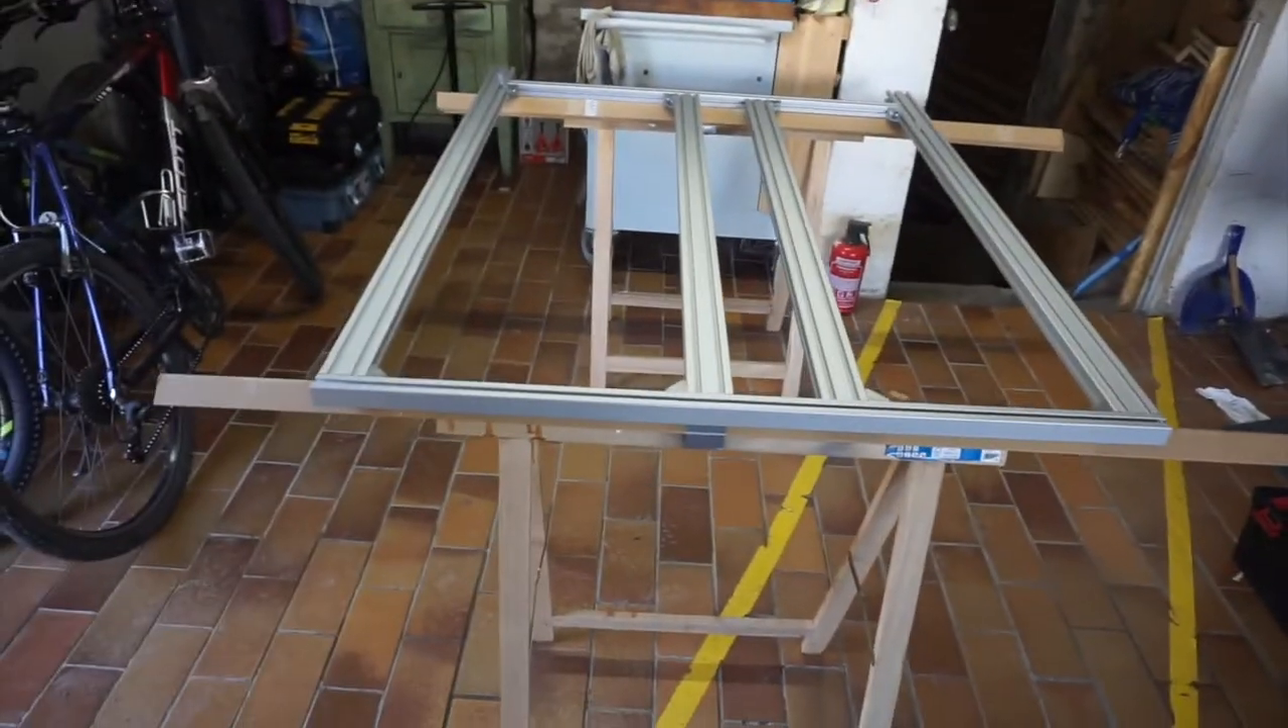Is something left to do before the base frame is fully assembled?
No.